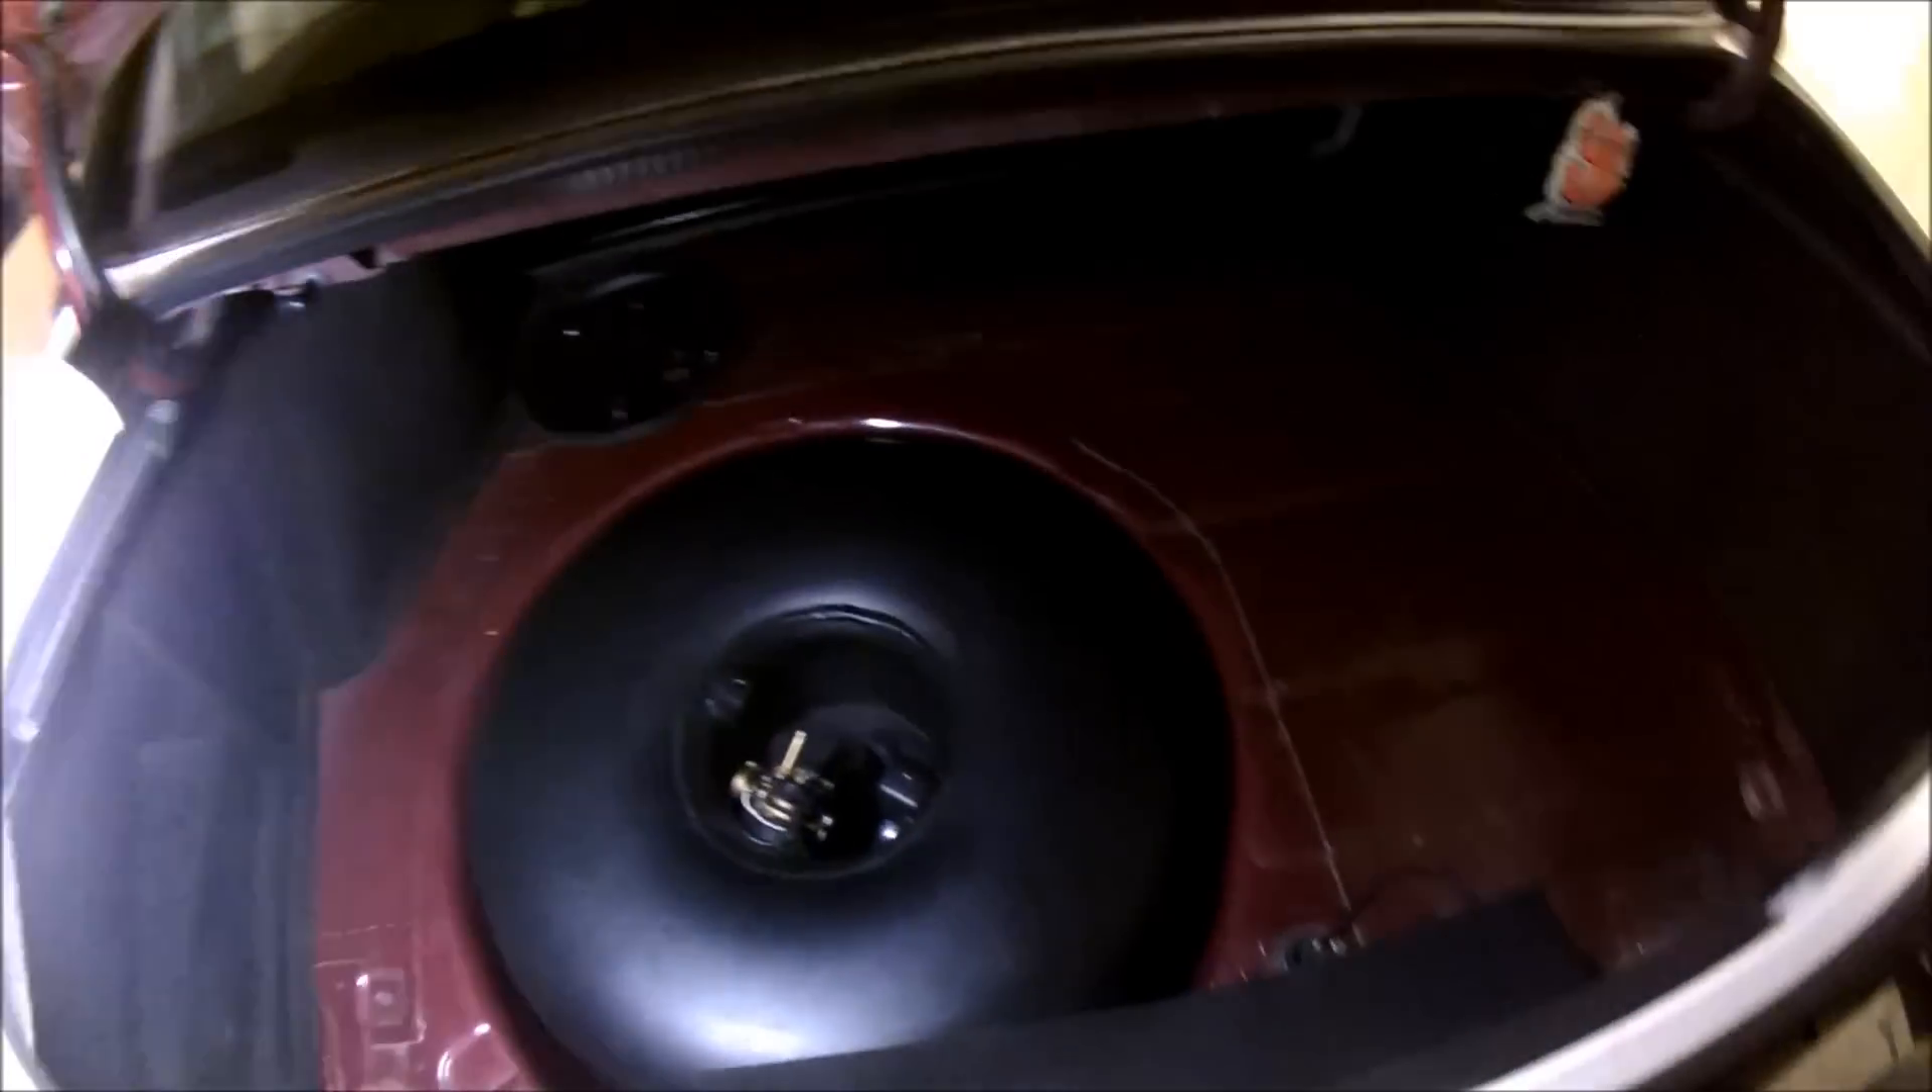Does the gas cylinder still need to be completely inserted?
No.